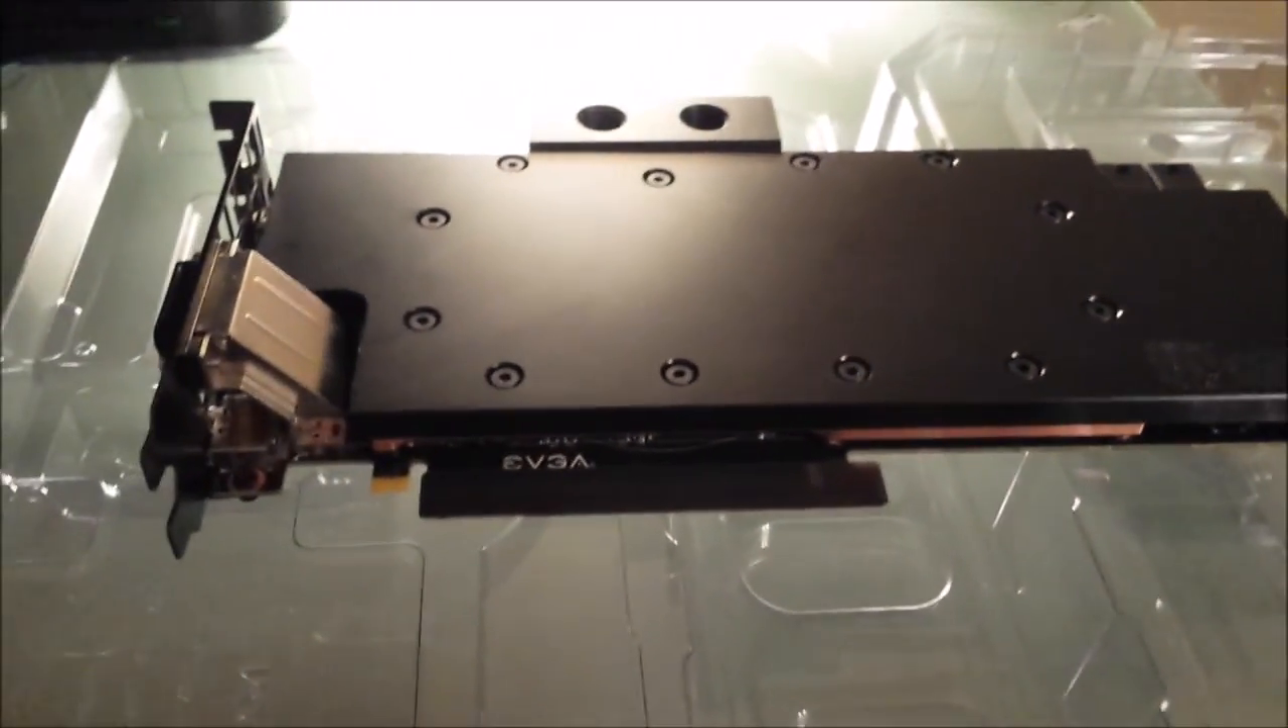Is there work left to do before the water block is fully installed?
No.